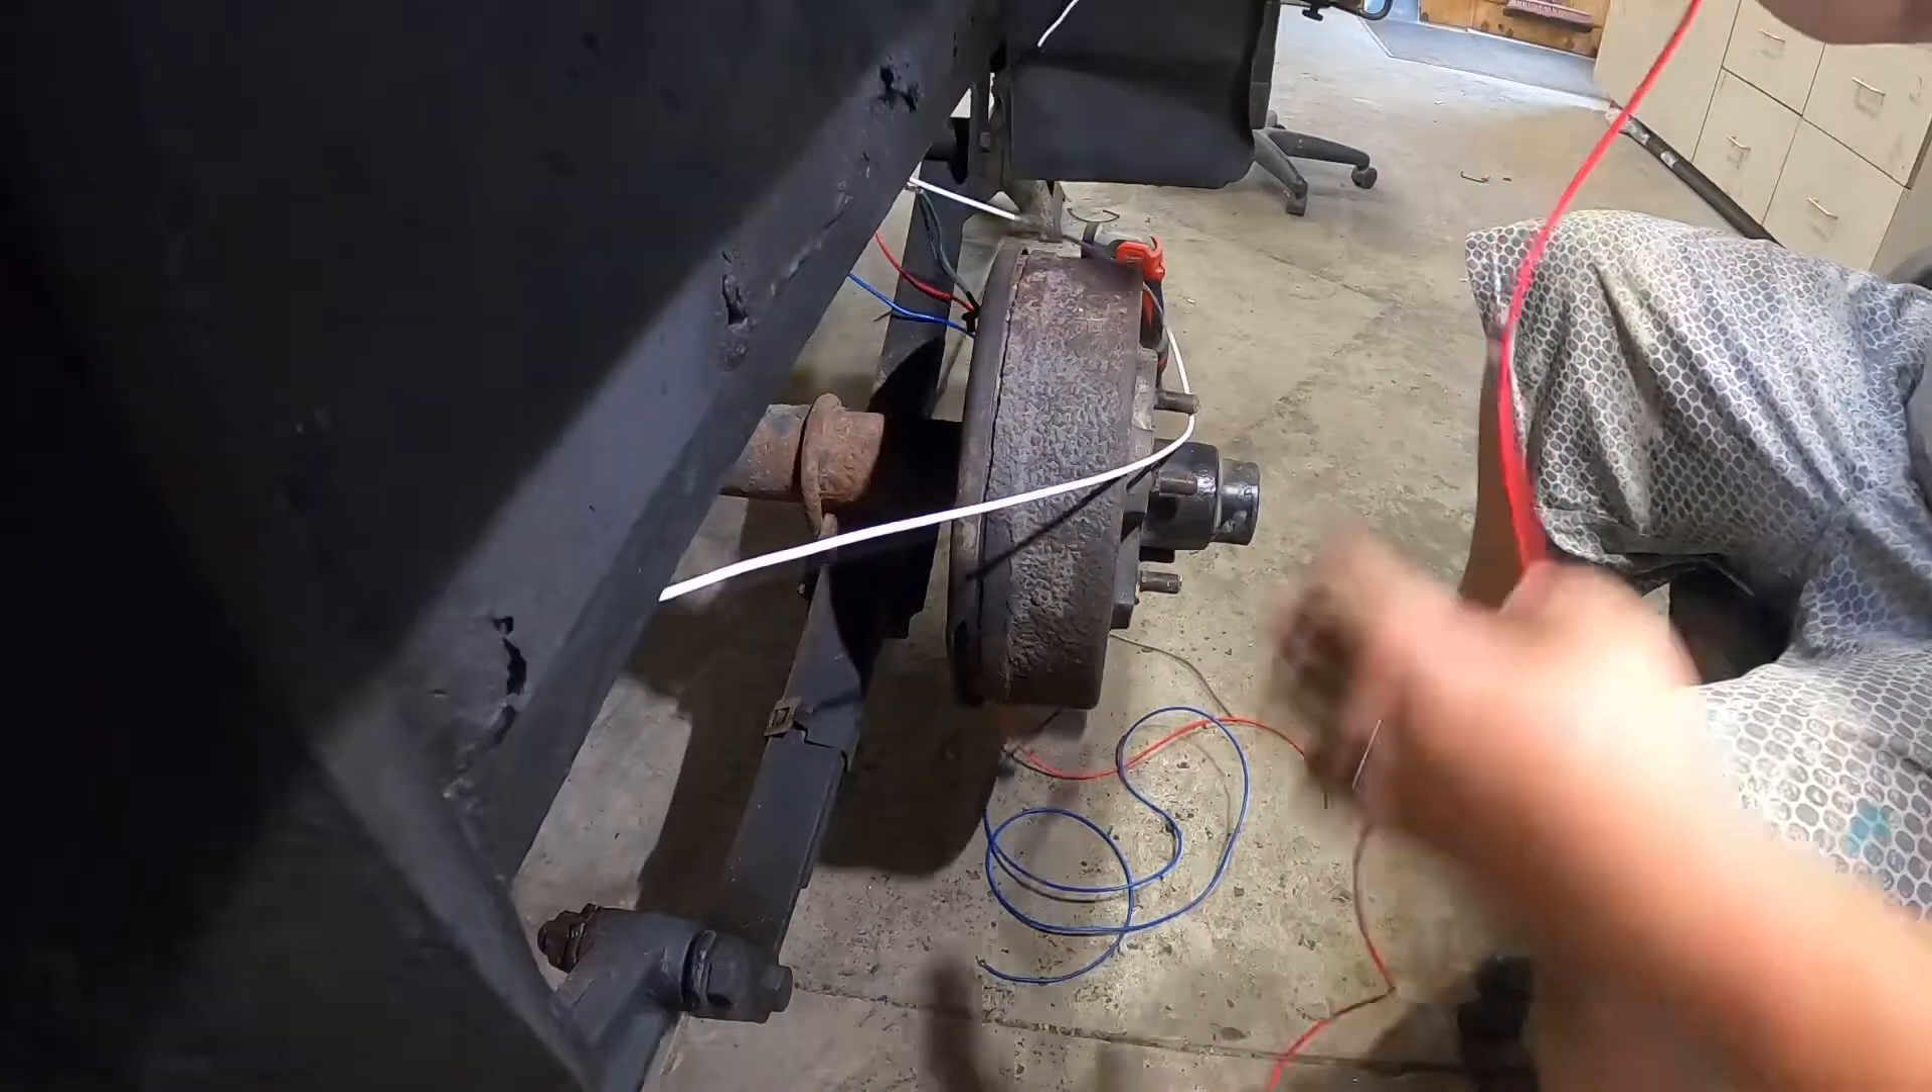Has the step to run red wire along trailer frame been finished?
No.